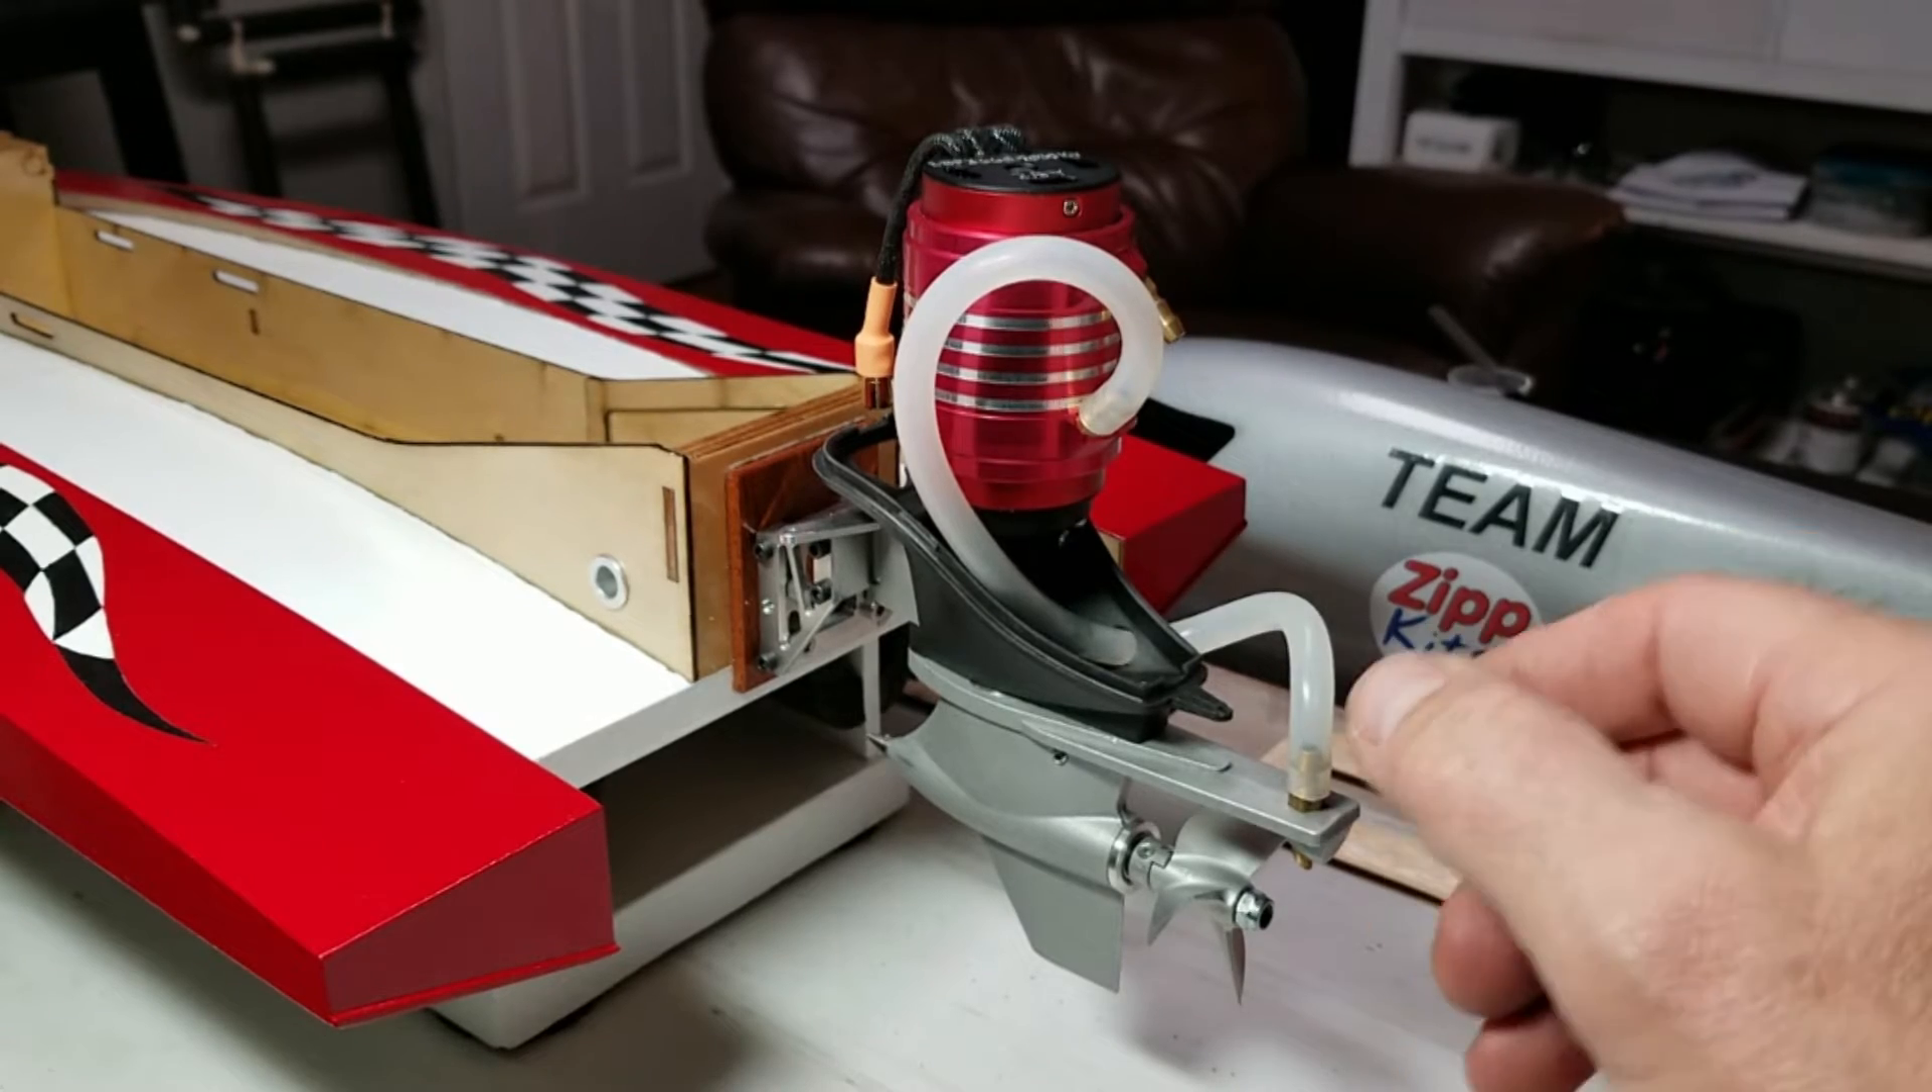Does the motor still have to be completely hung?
No.